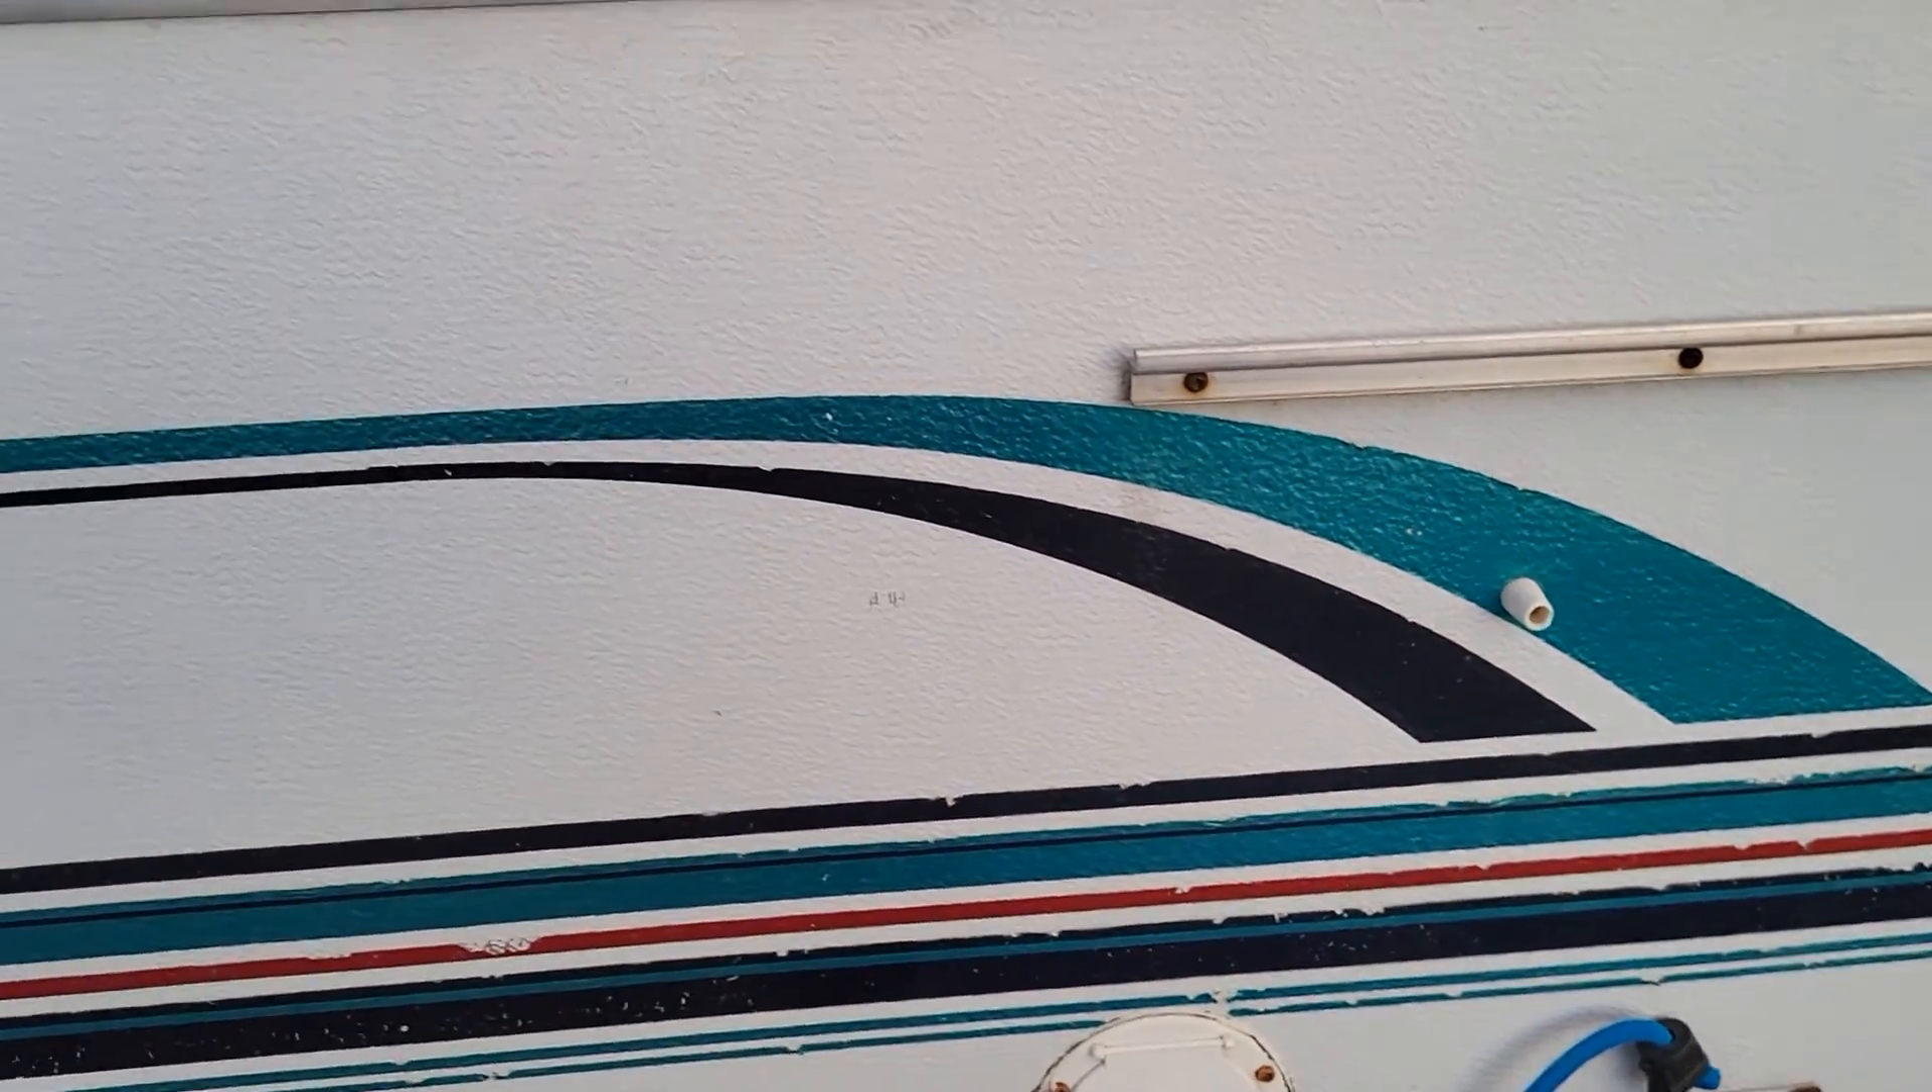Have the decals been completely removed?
No.